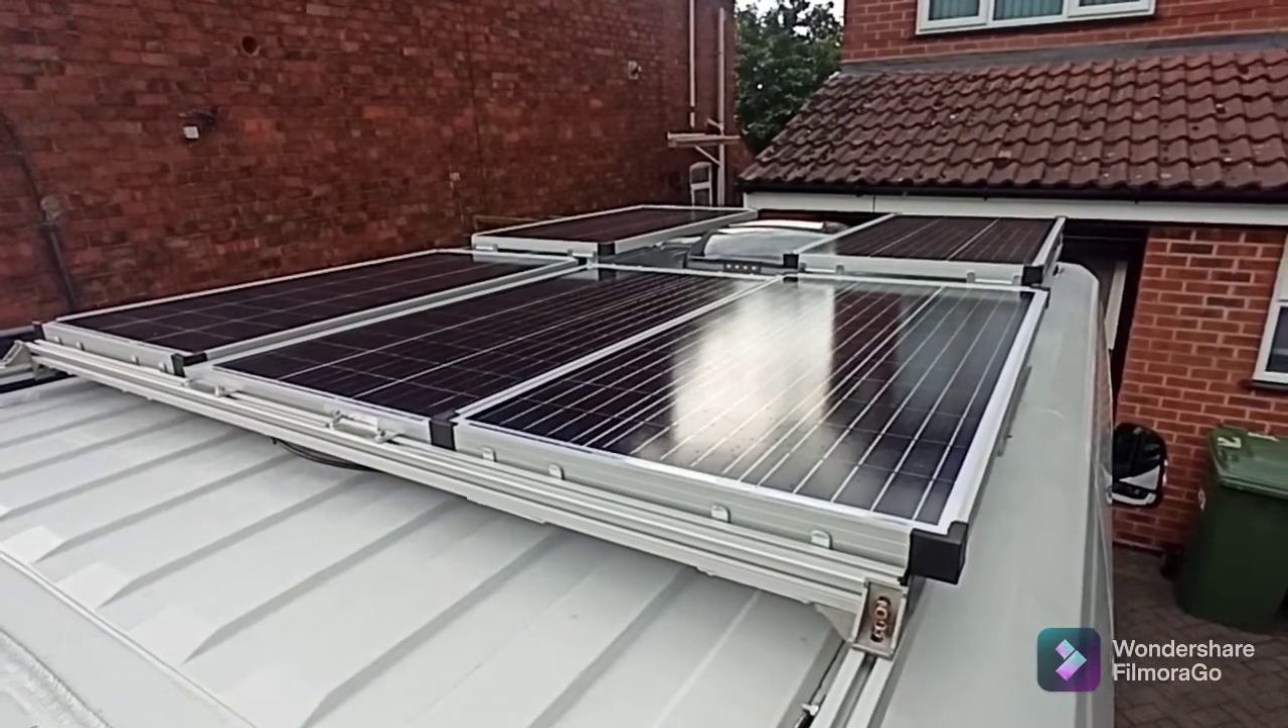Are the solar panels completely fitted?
Yes.